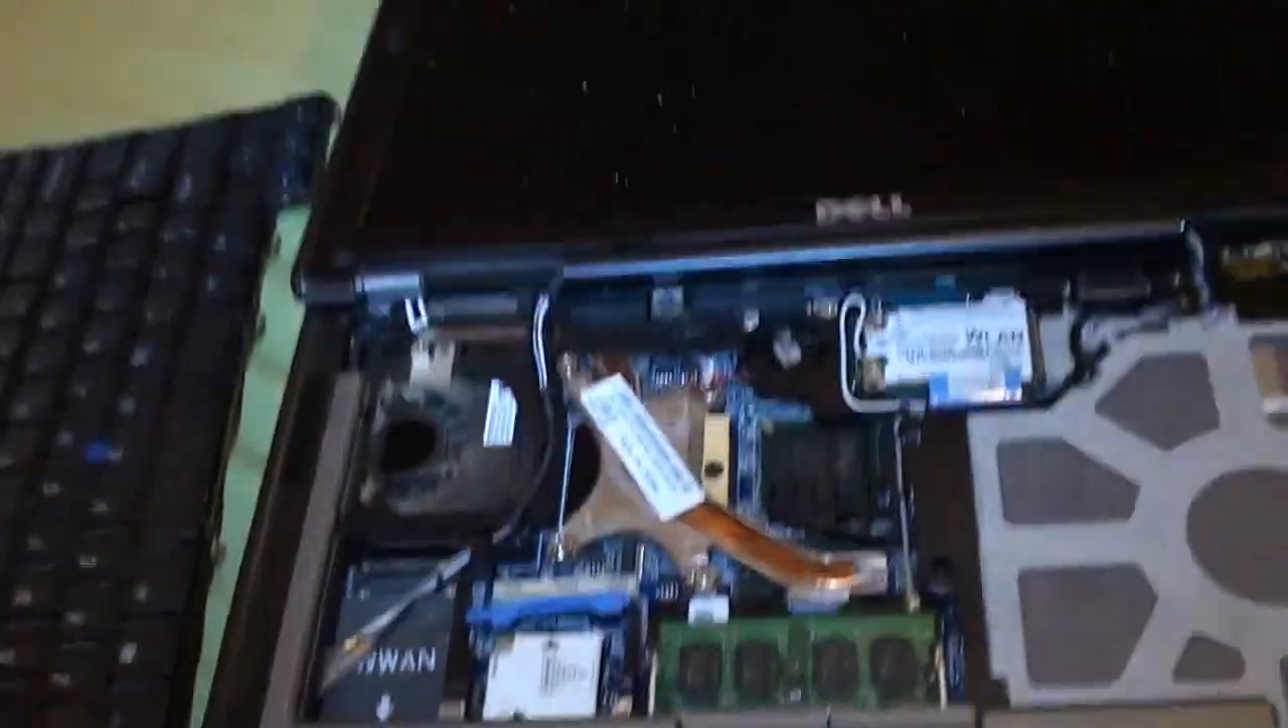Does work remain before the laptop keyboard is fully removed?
No.